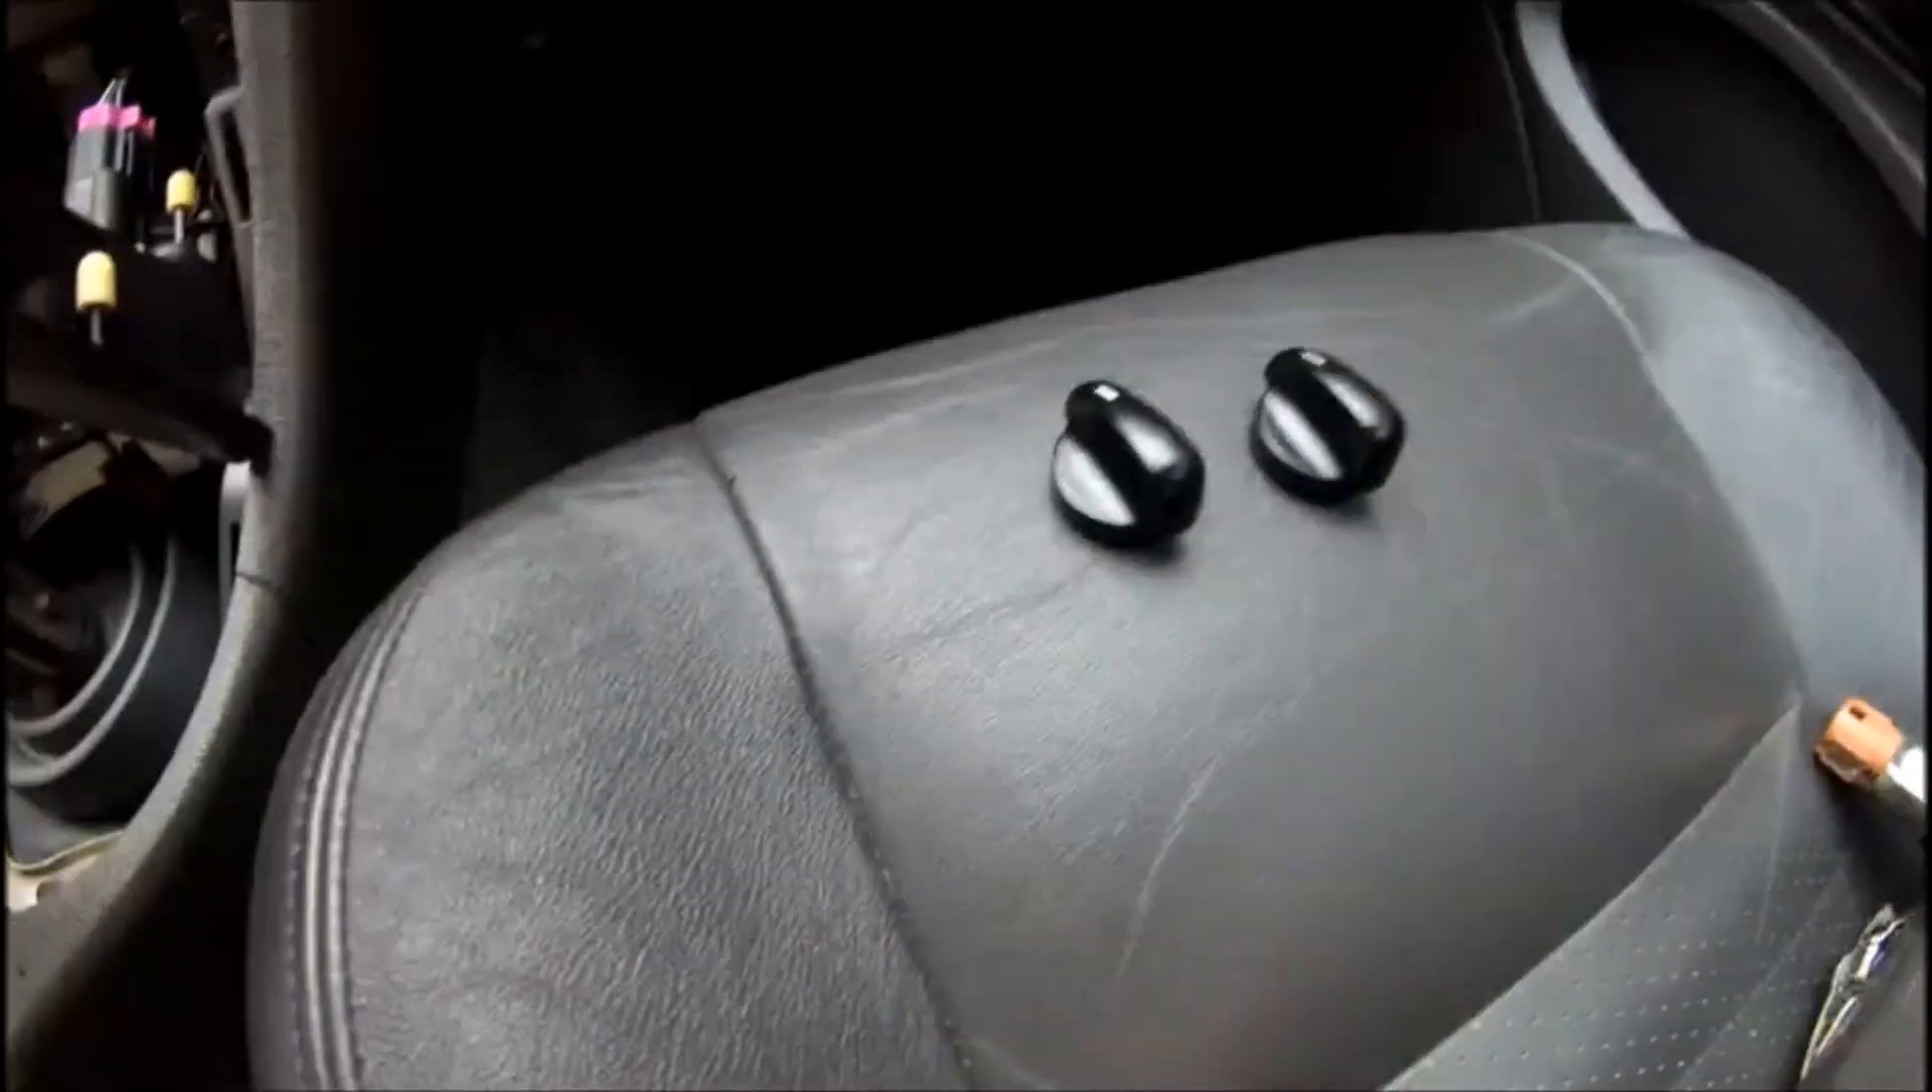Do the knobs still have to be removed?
No.